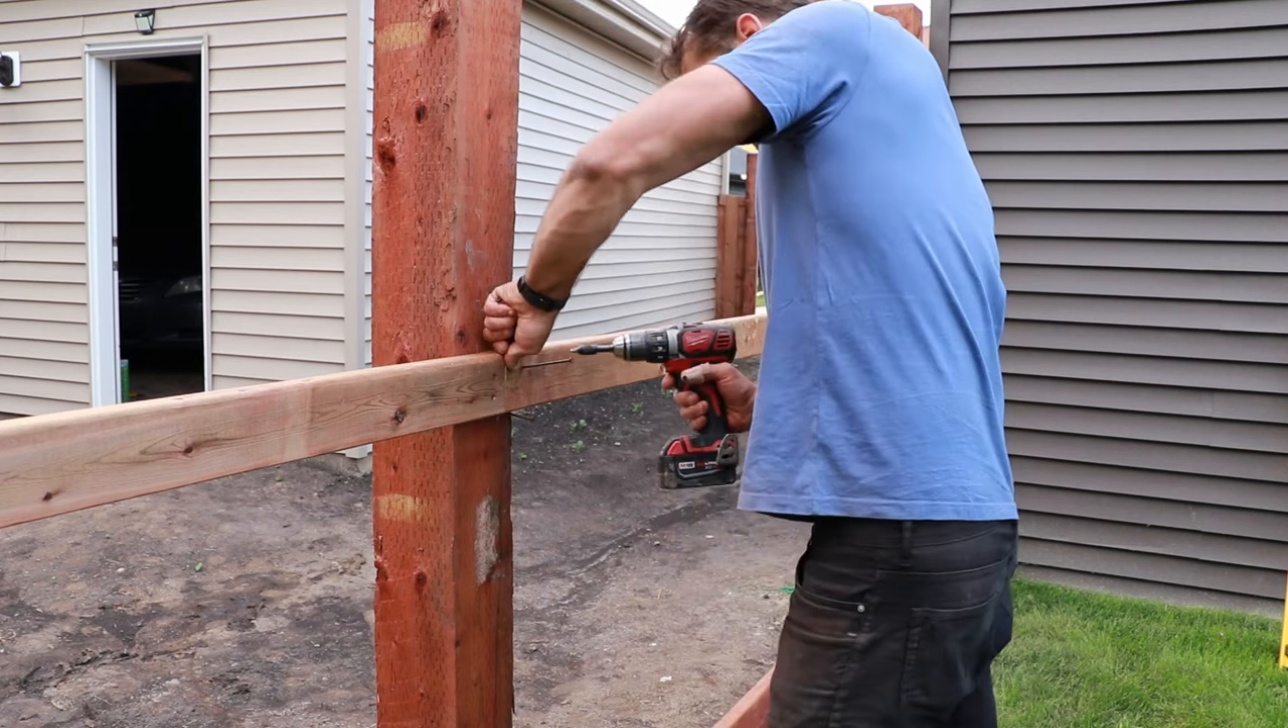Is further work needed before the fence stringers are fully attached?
Yes.